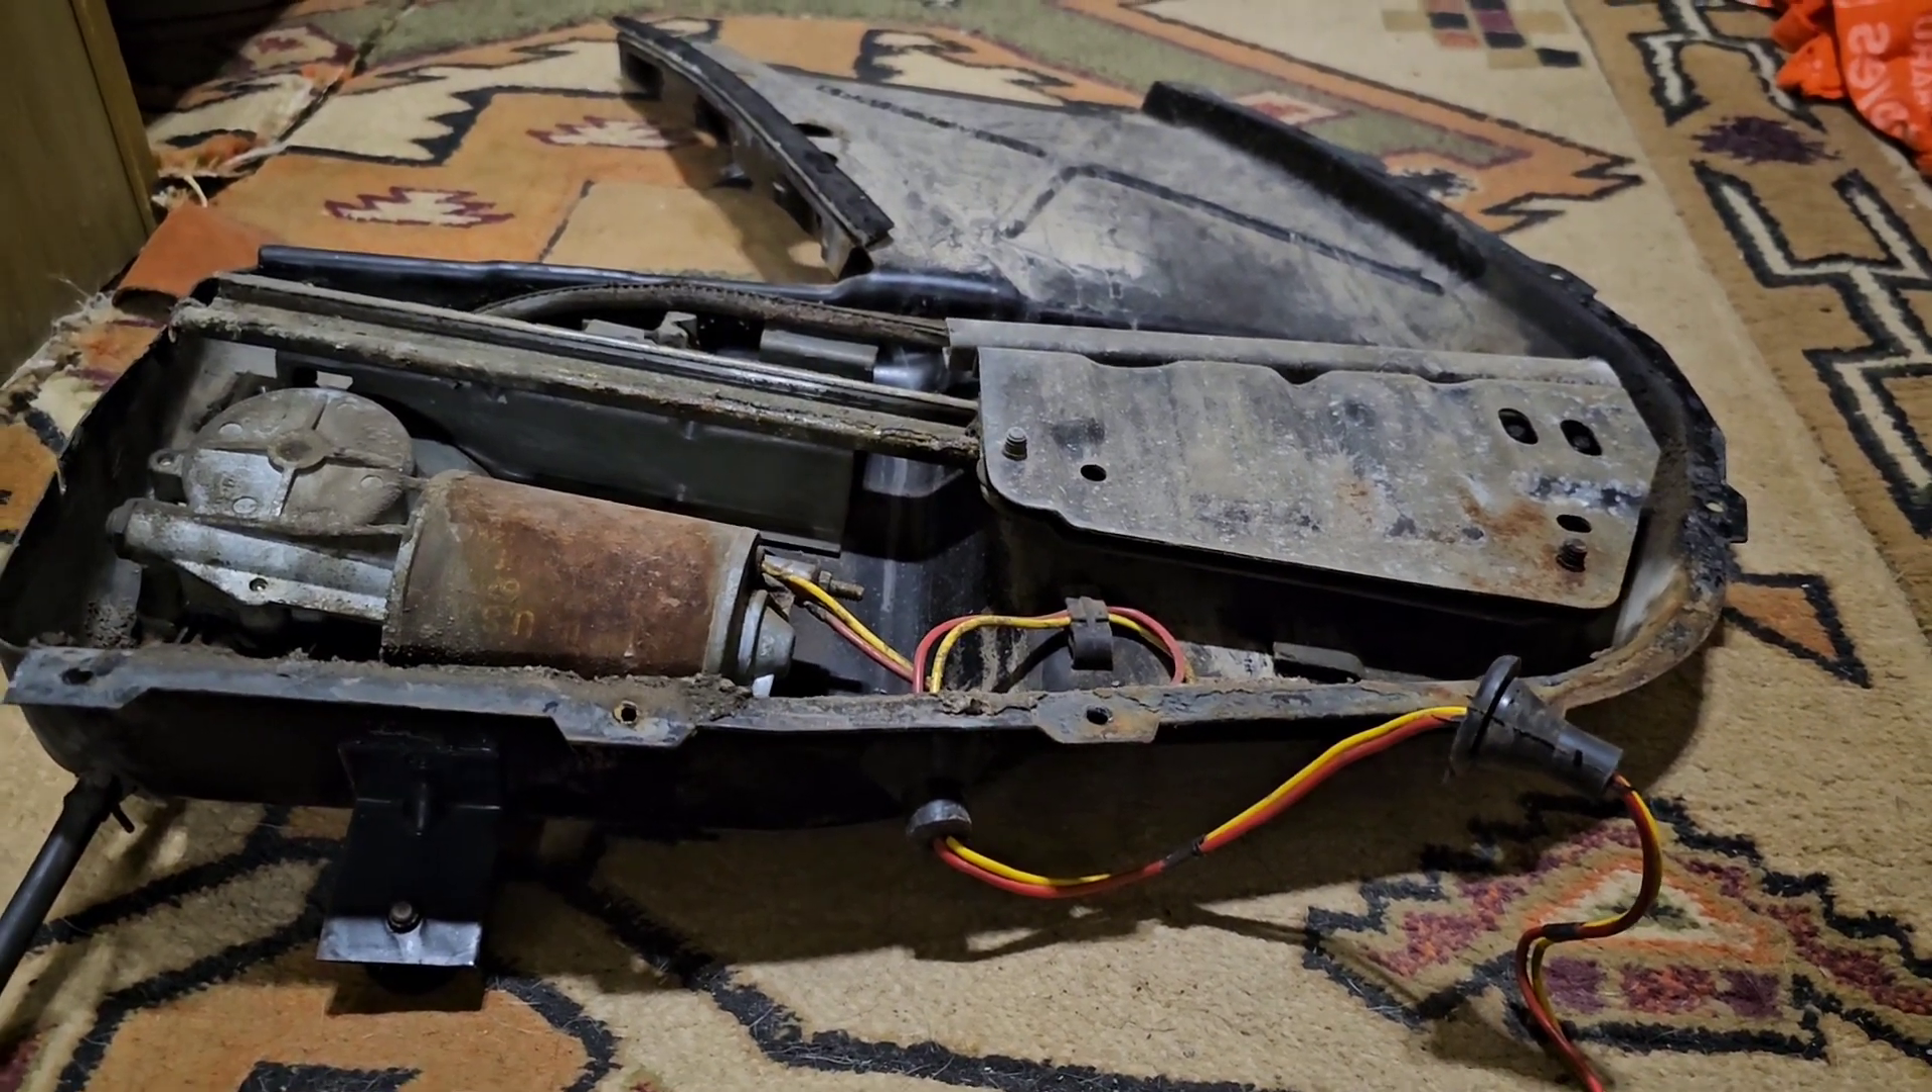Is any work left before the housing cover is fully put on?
Yes.